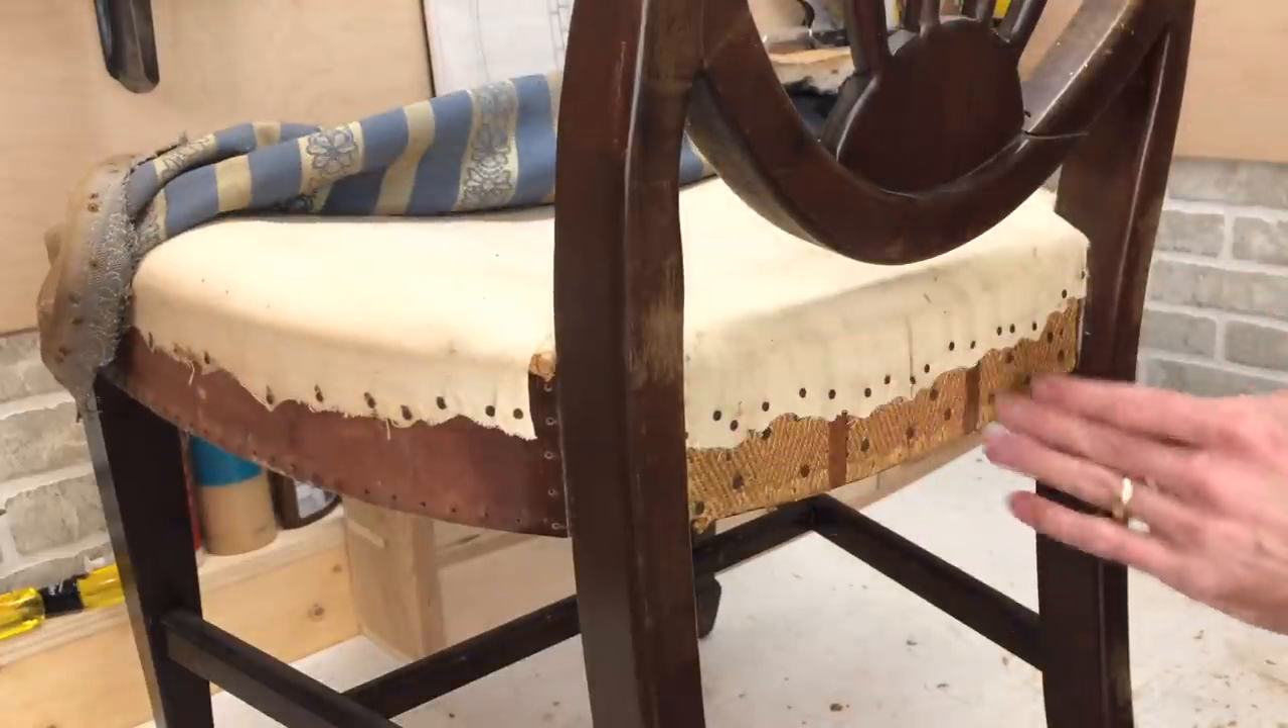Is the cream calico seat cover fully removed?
No.